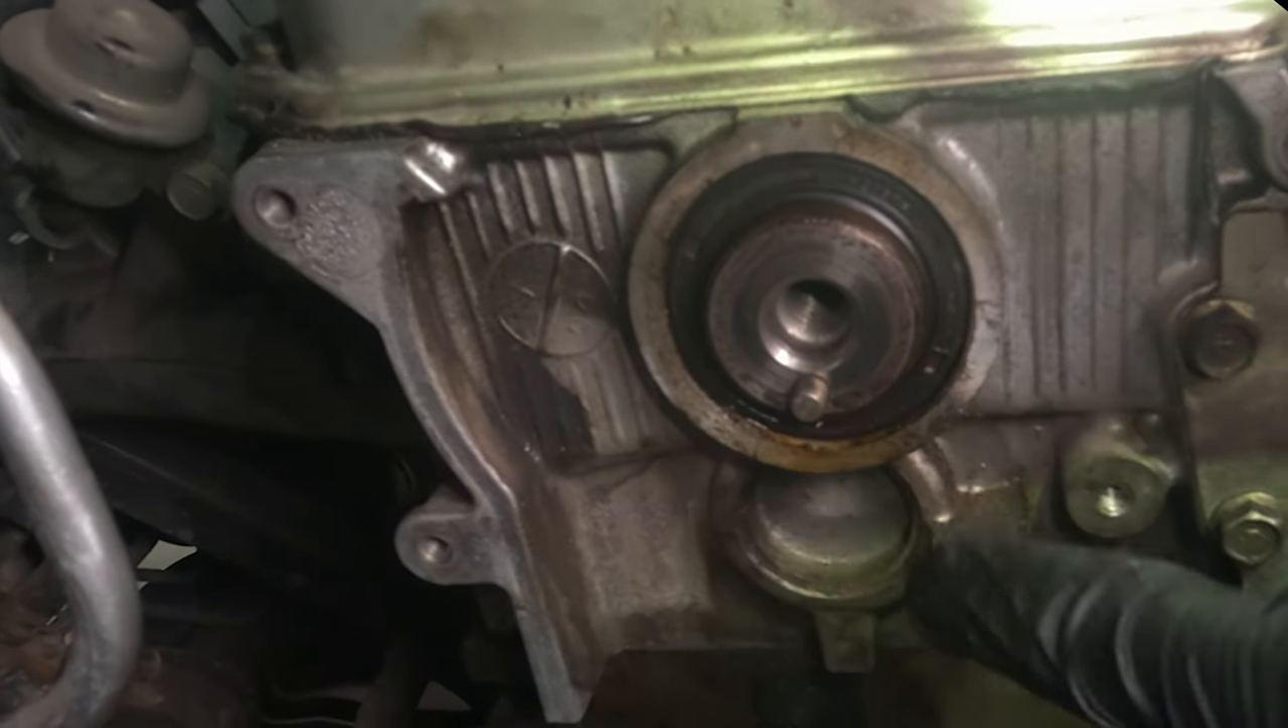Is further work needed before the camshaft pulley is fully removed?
No.